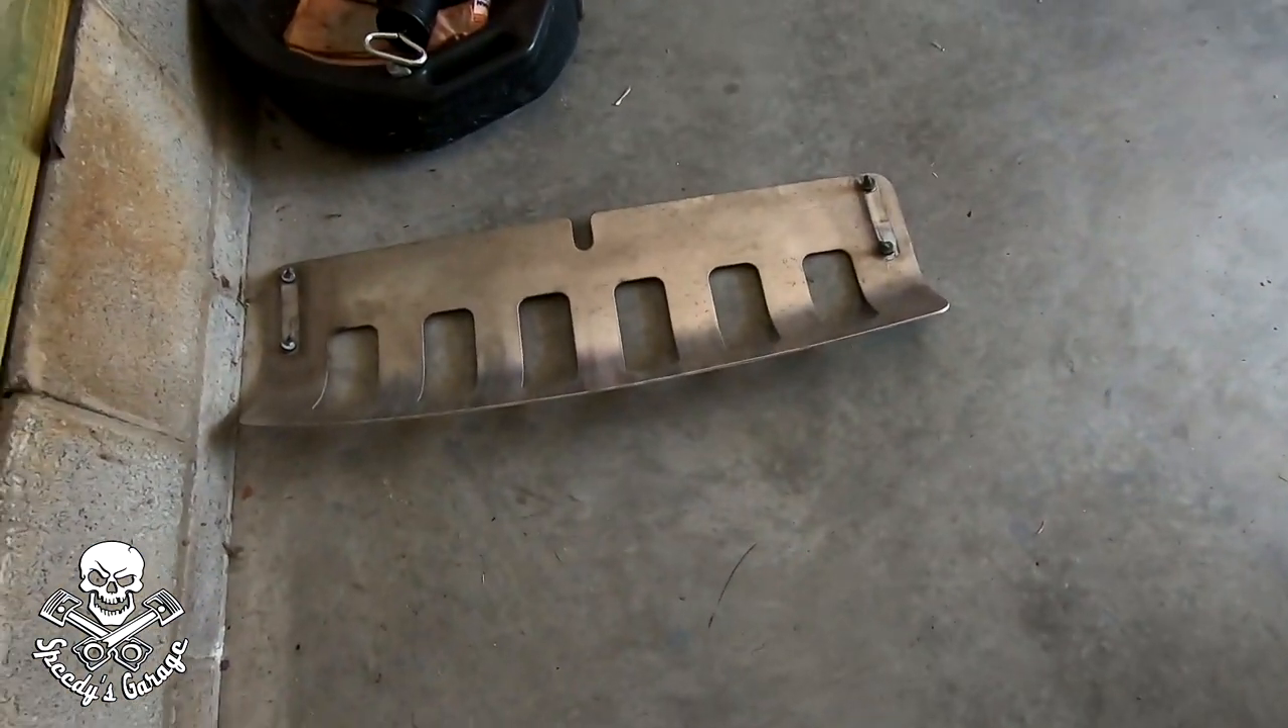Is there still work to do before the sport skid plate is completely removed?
No.